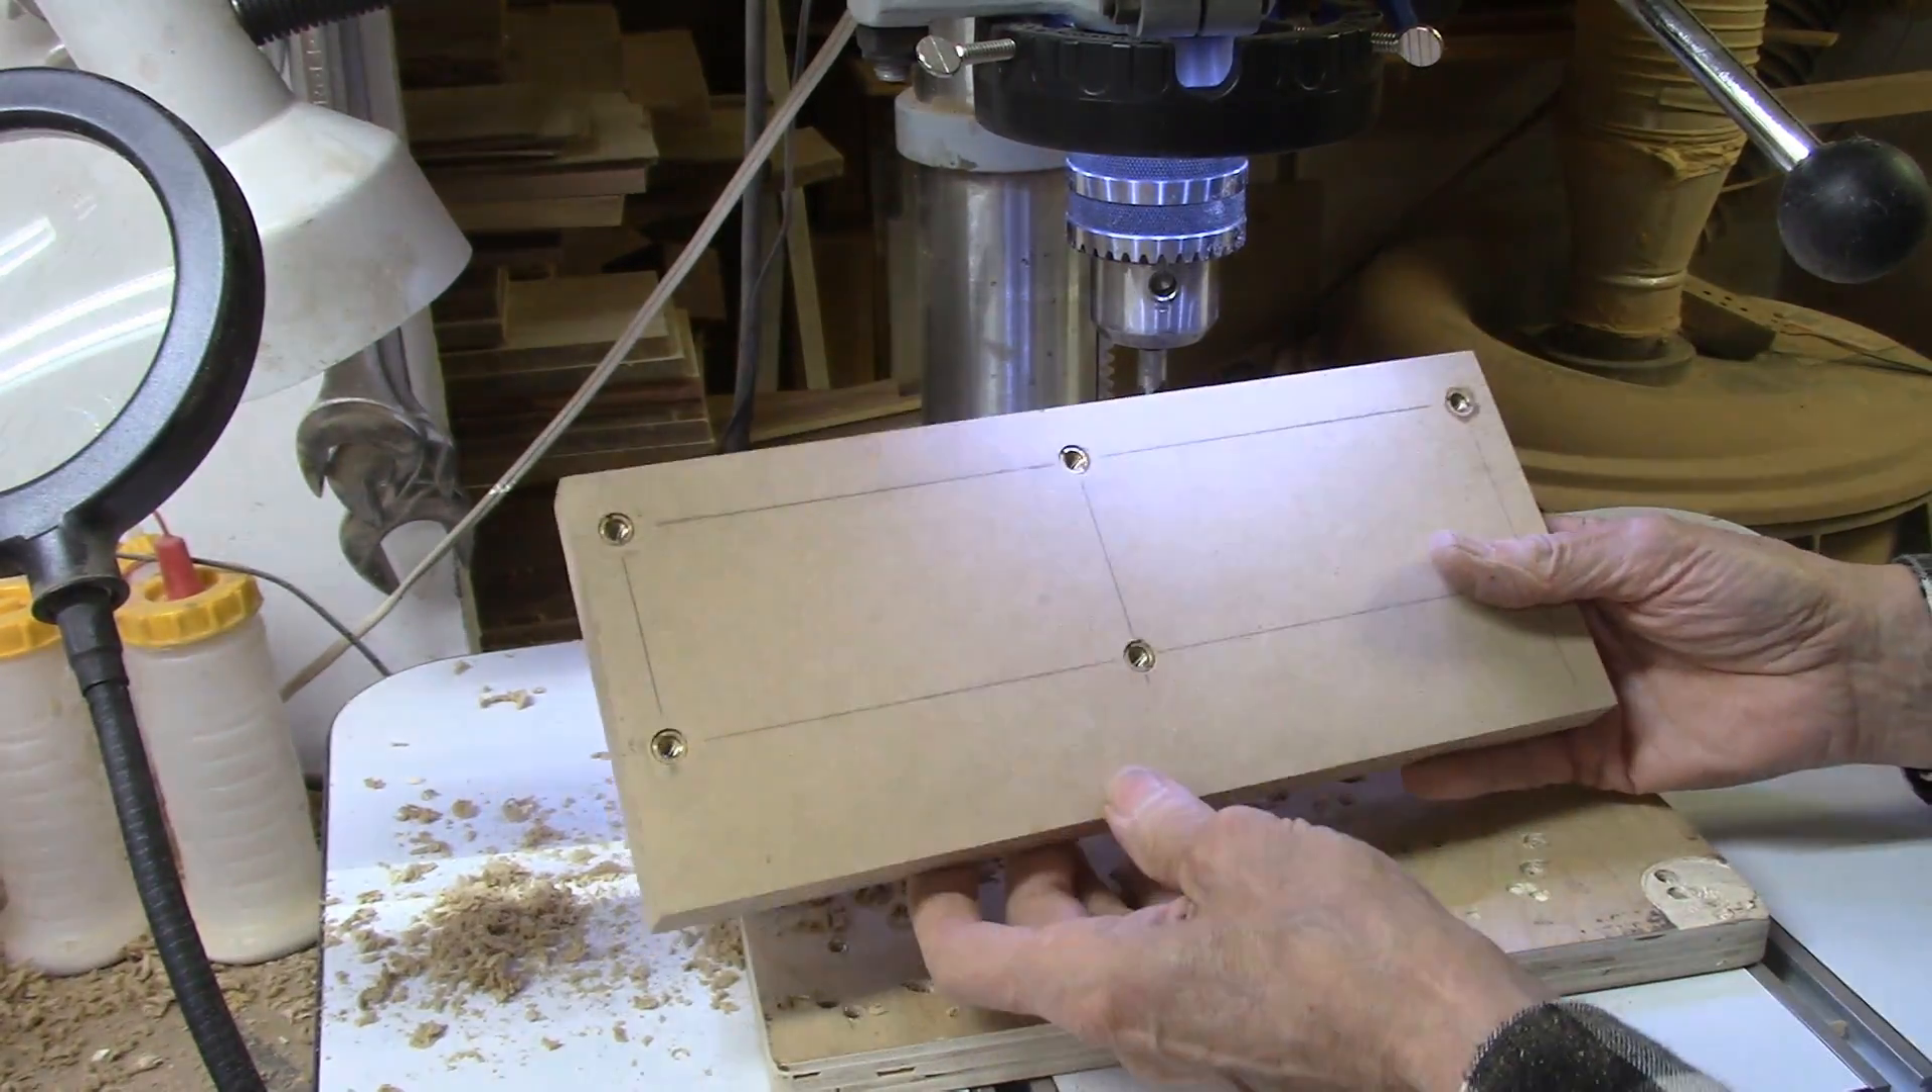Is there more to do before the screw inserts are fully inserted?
No.